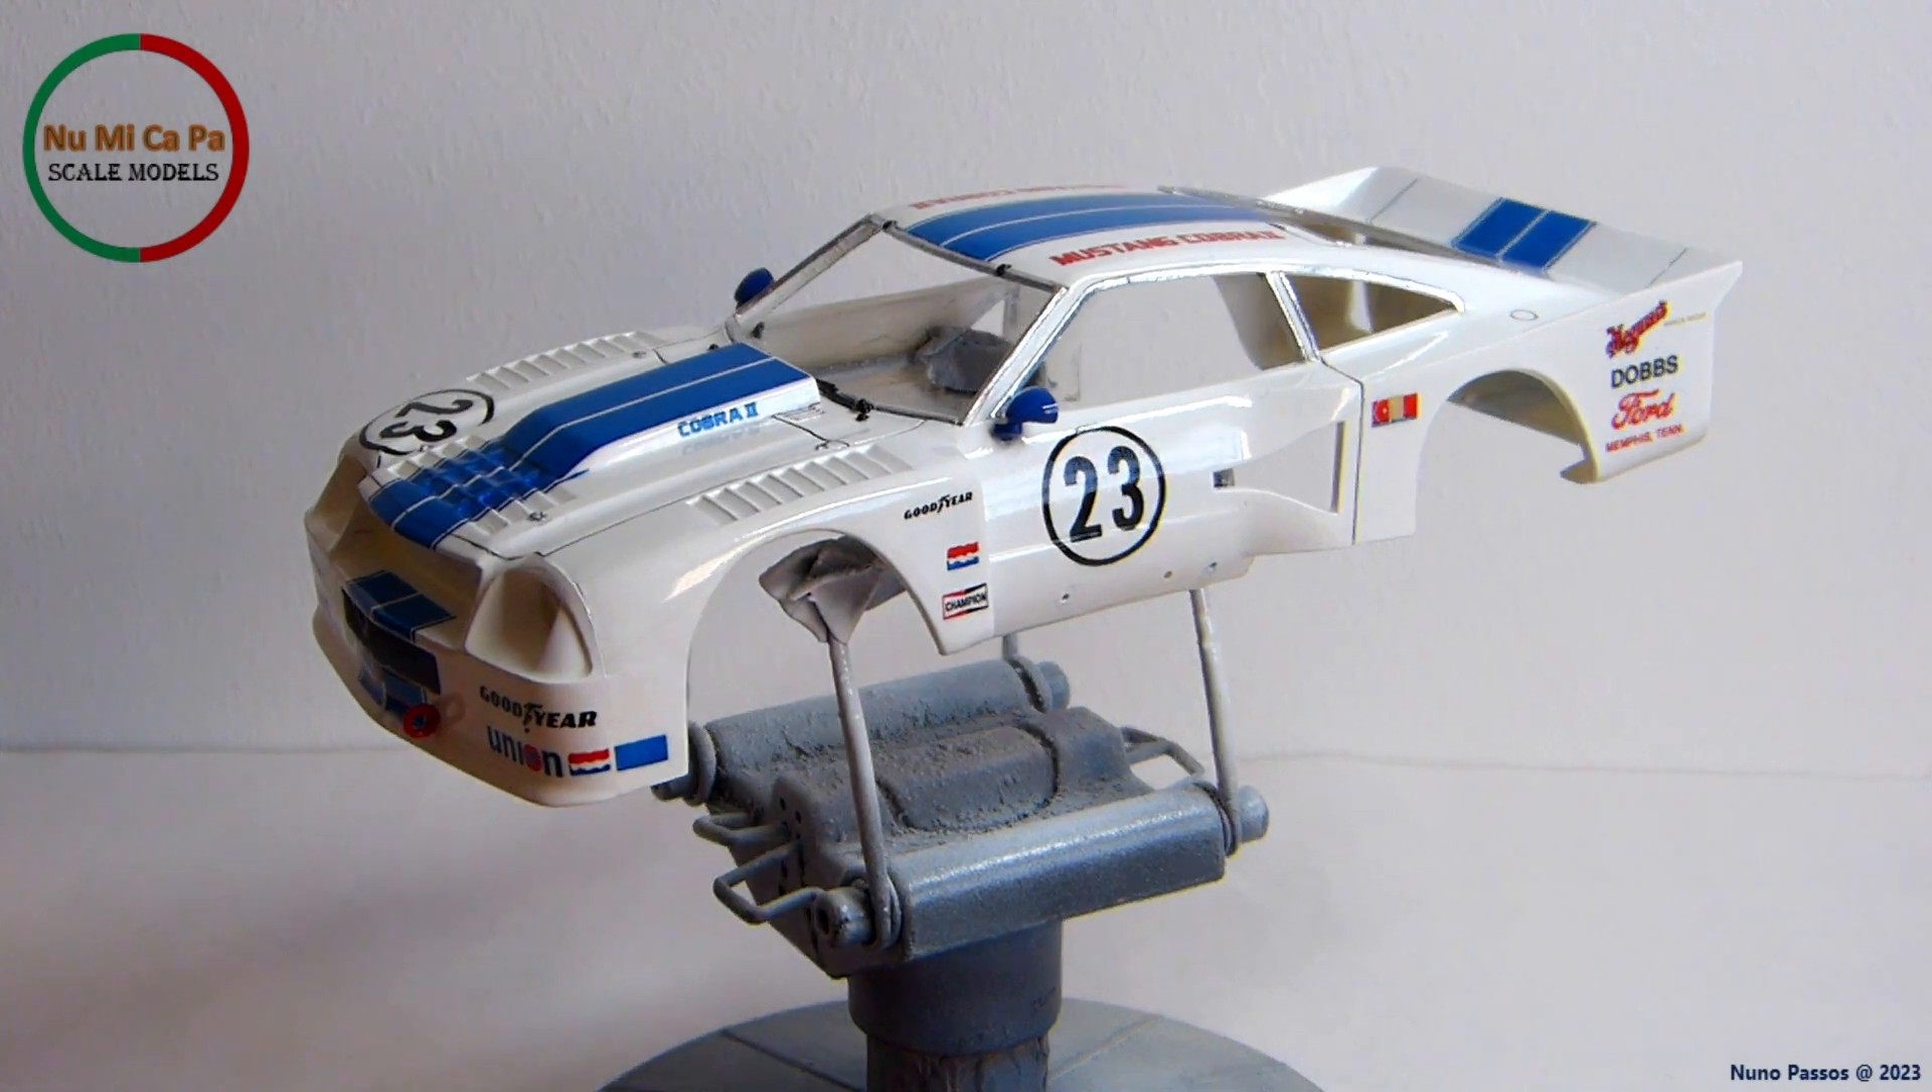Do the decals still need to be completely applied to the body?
No.